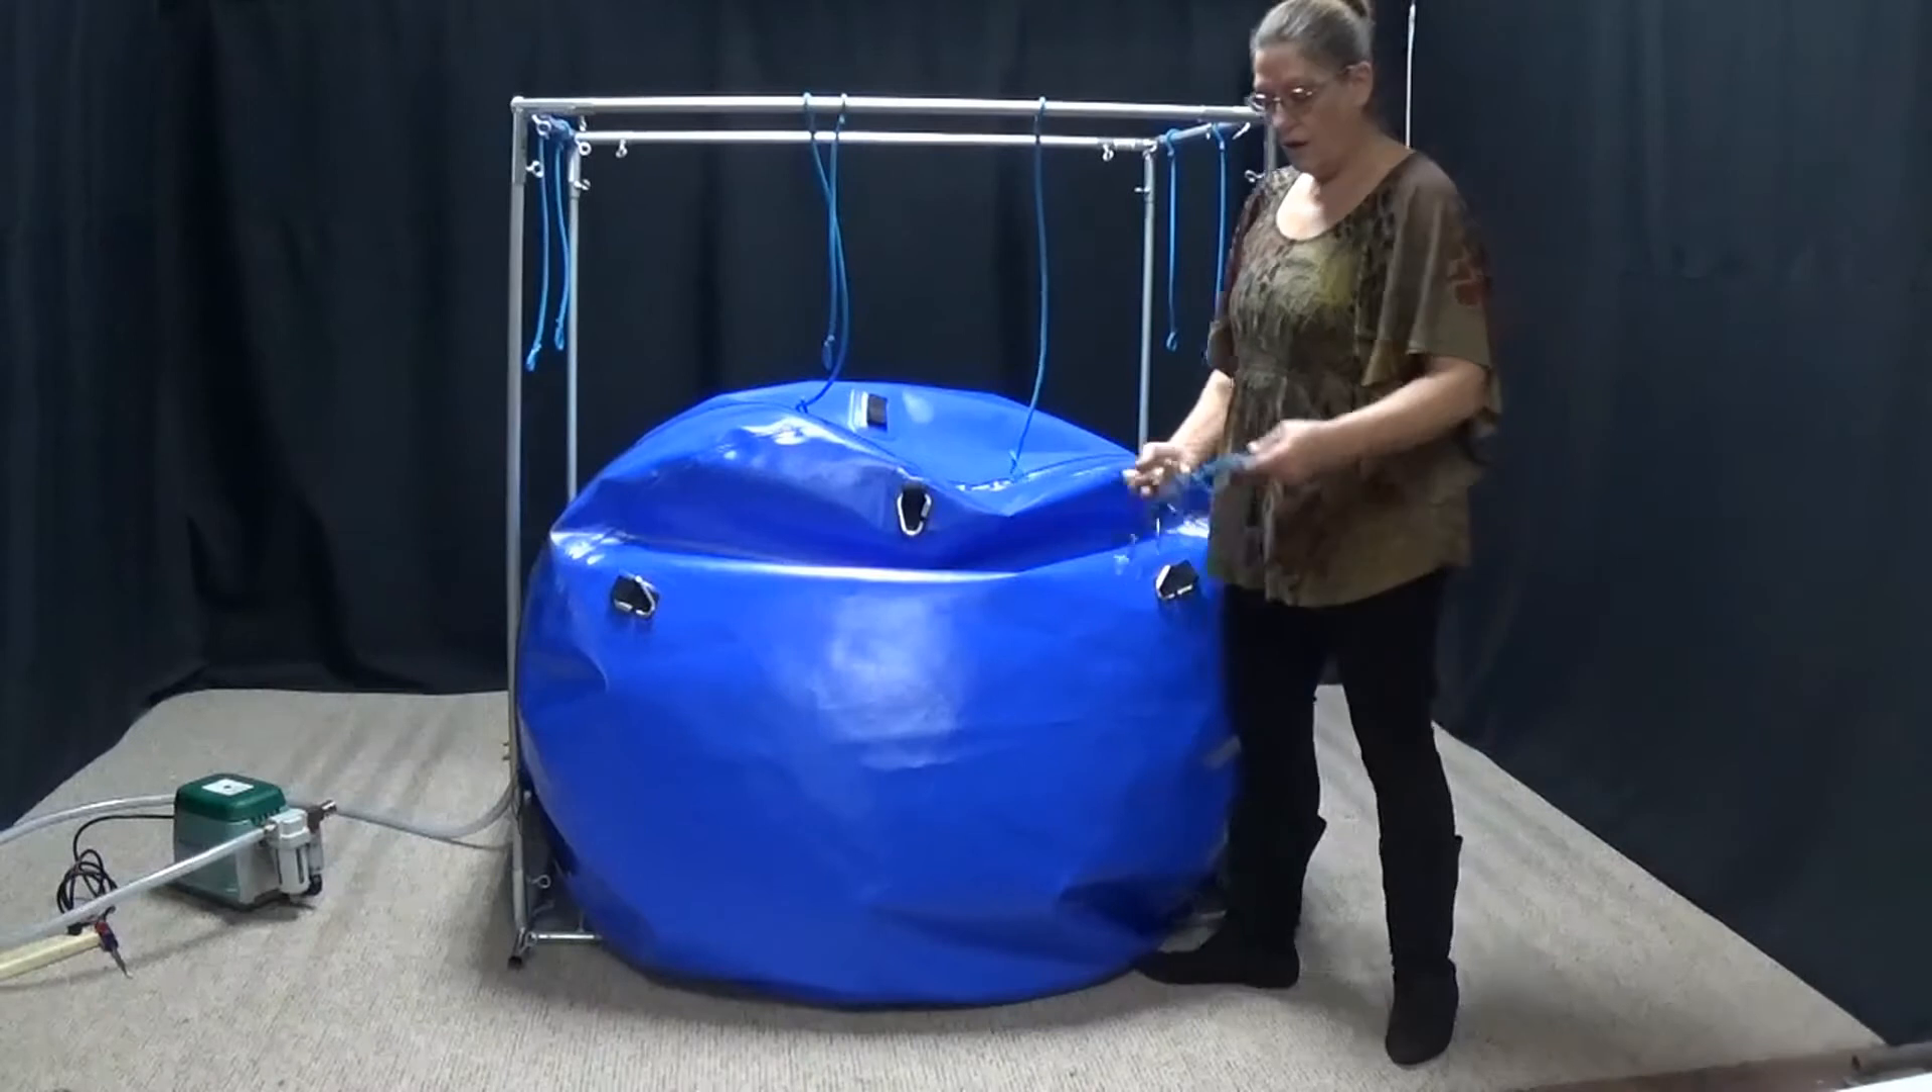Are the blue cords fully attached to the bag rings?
No.